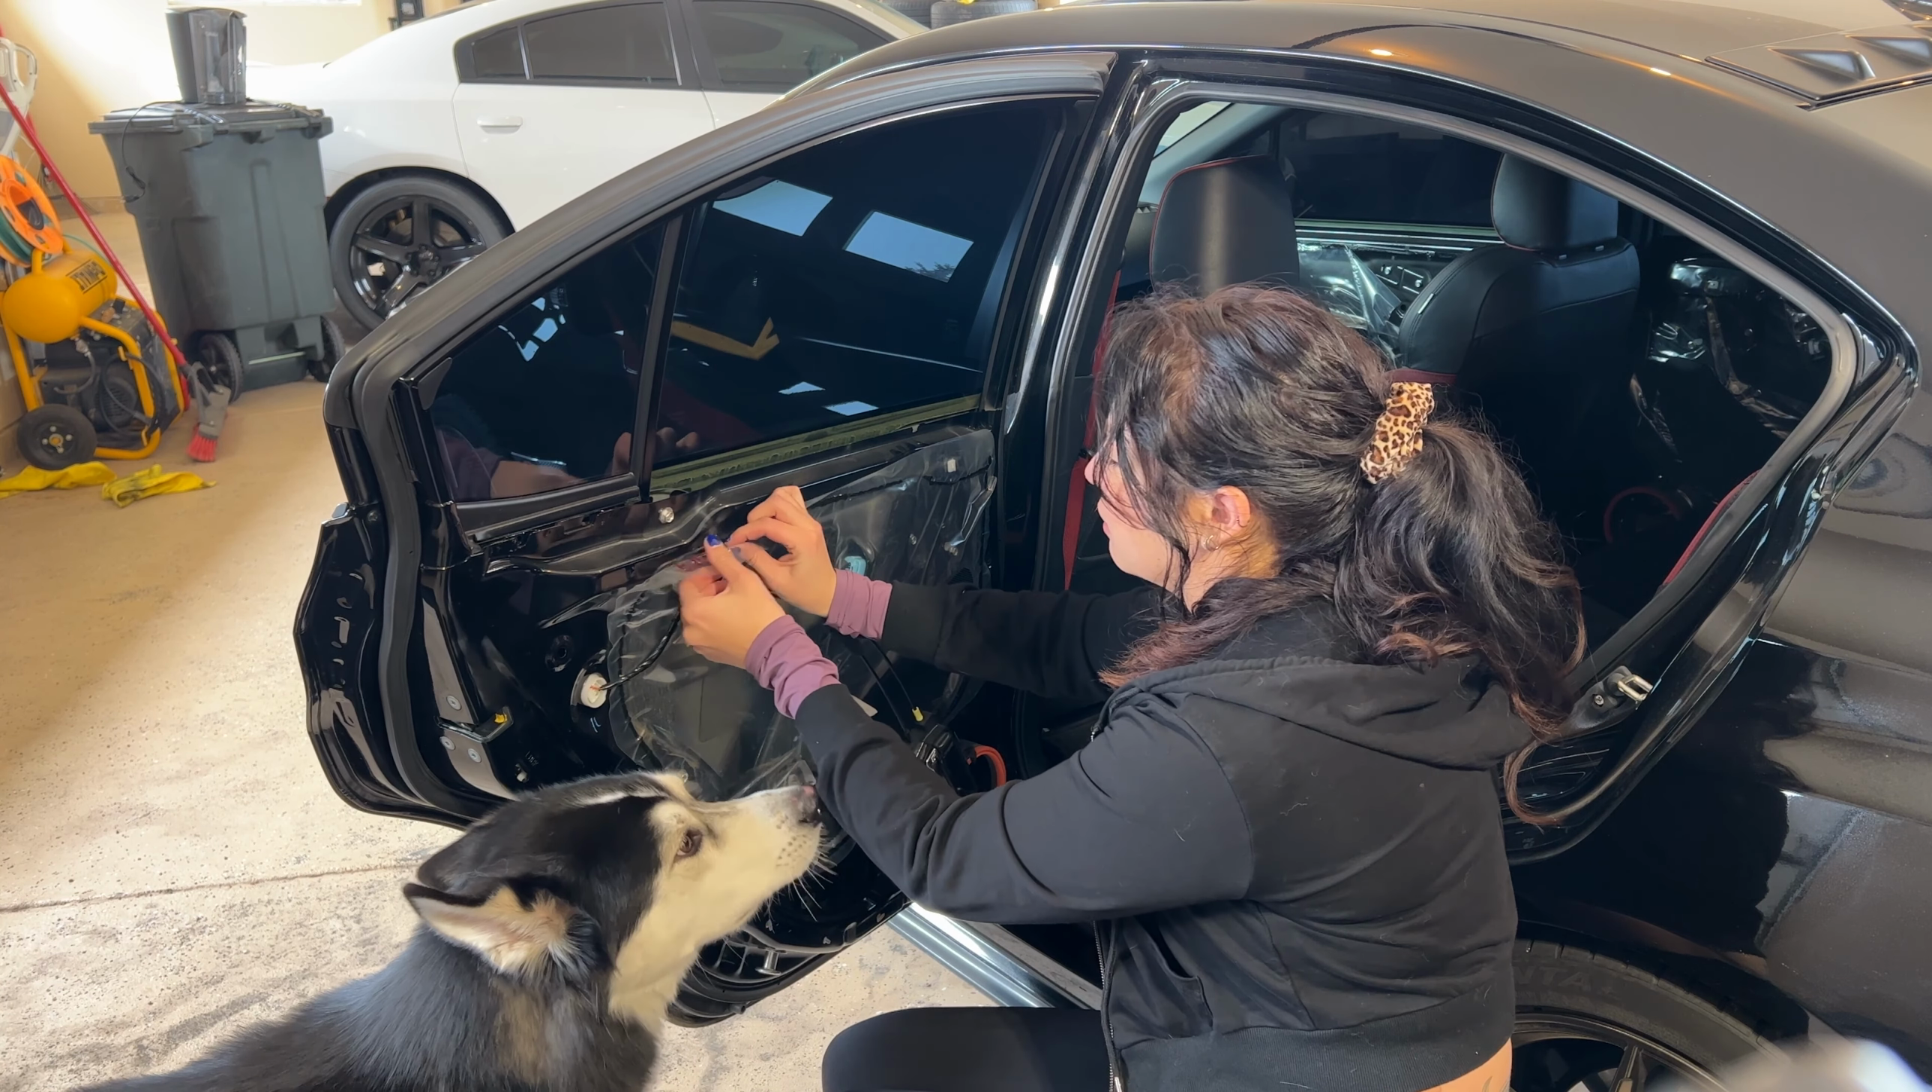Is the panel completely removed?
Yes.